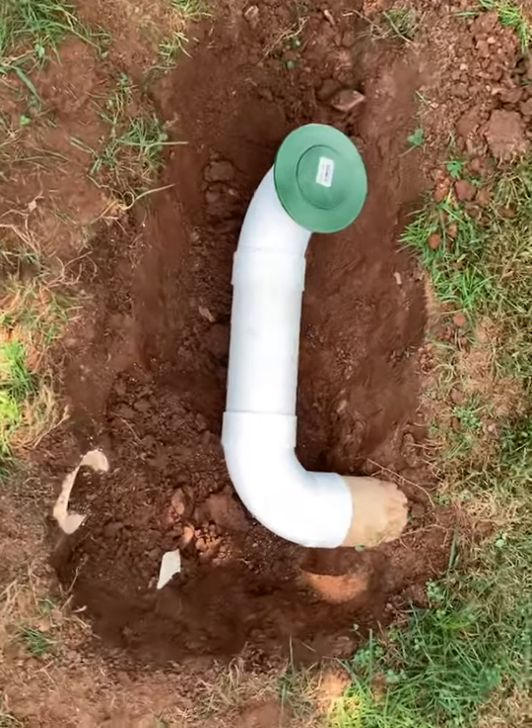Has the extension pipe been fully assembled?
Yes.